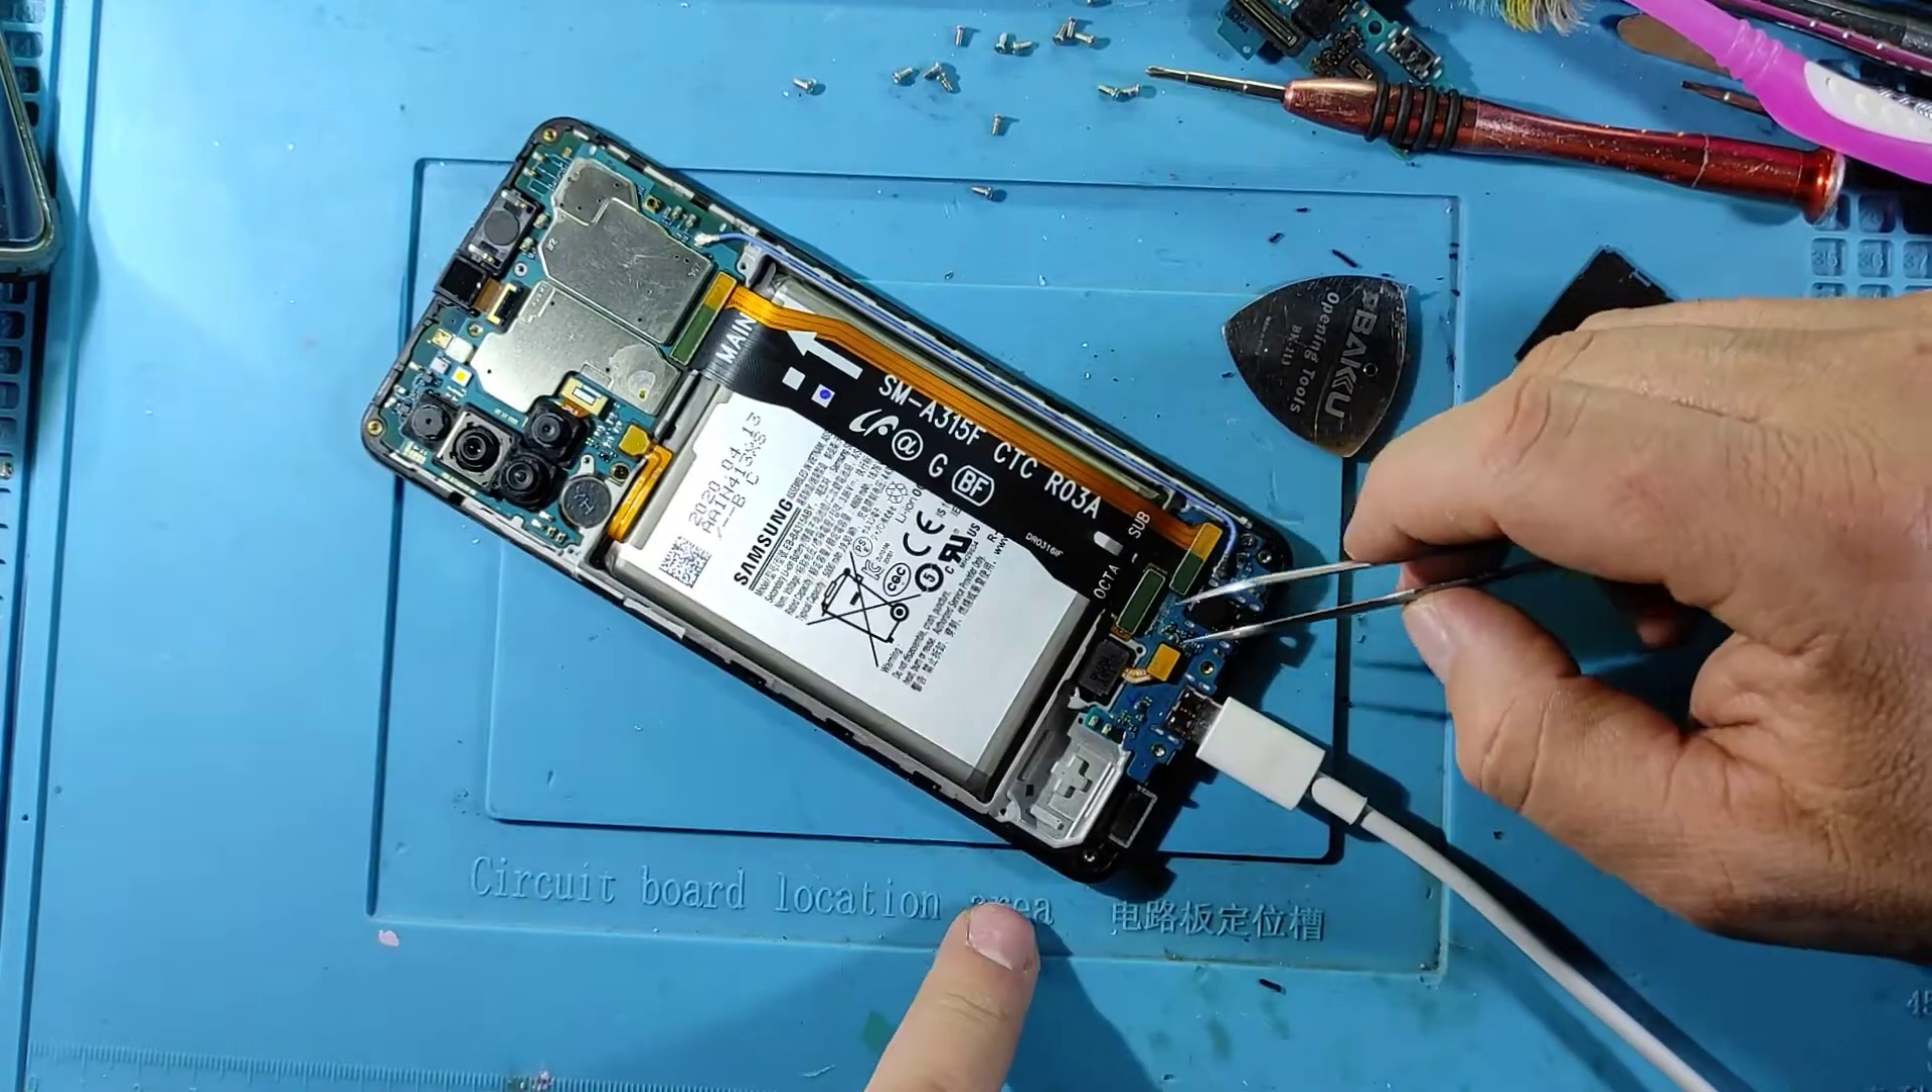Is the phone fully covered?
No.